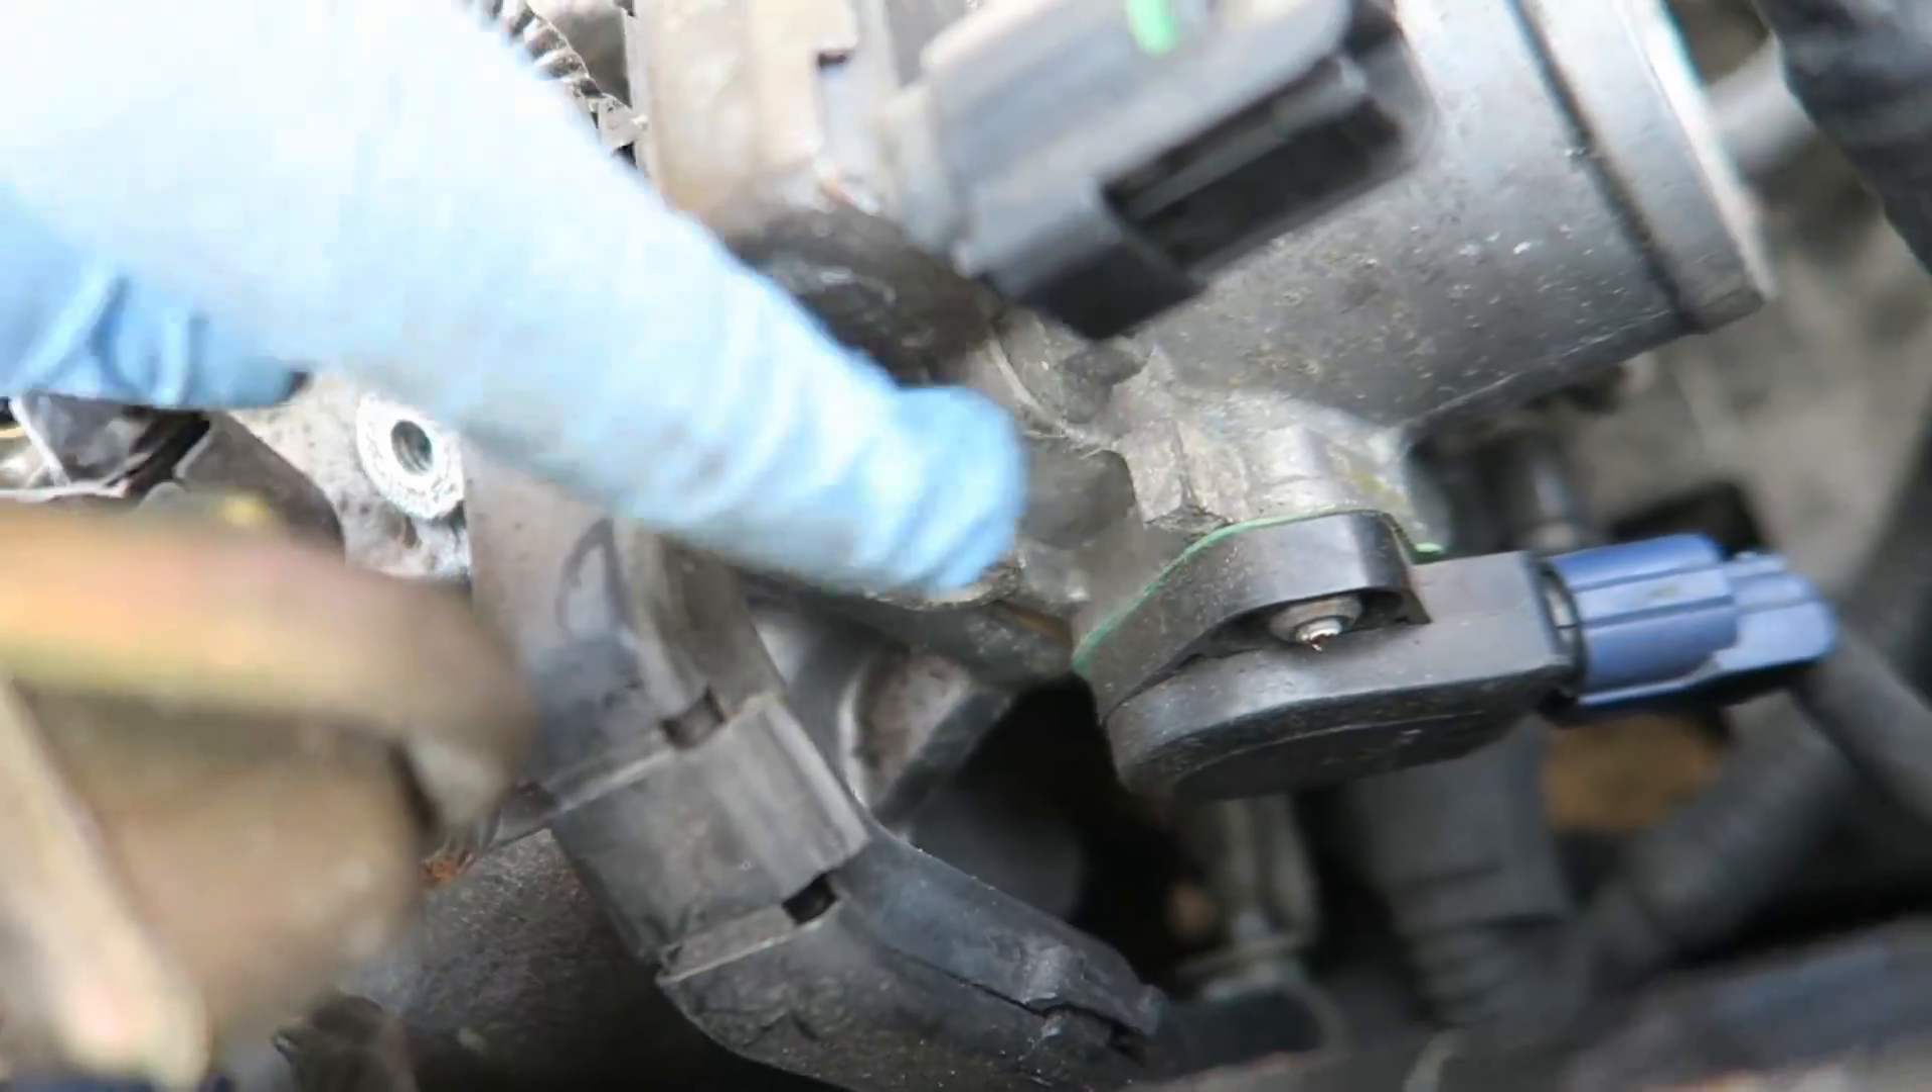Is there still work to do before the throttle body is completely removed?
Yes.